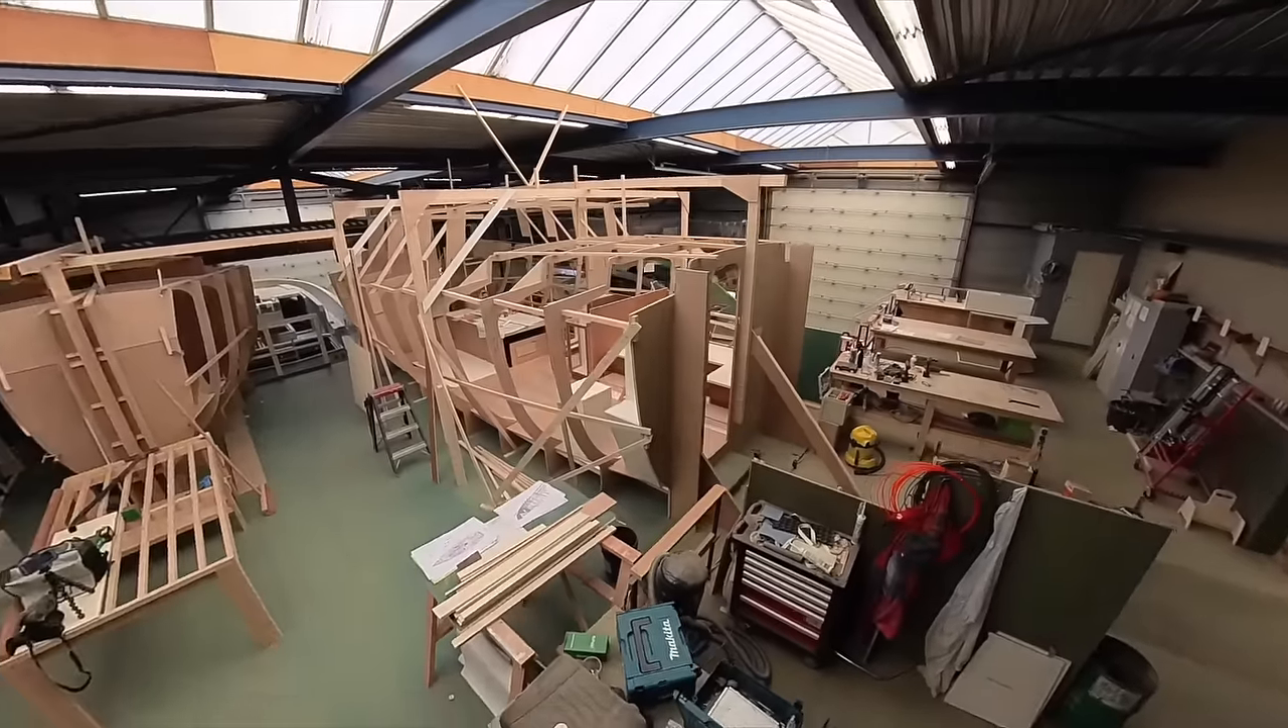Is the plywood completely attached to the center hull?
No.